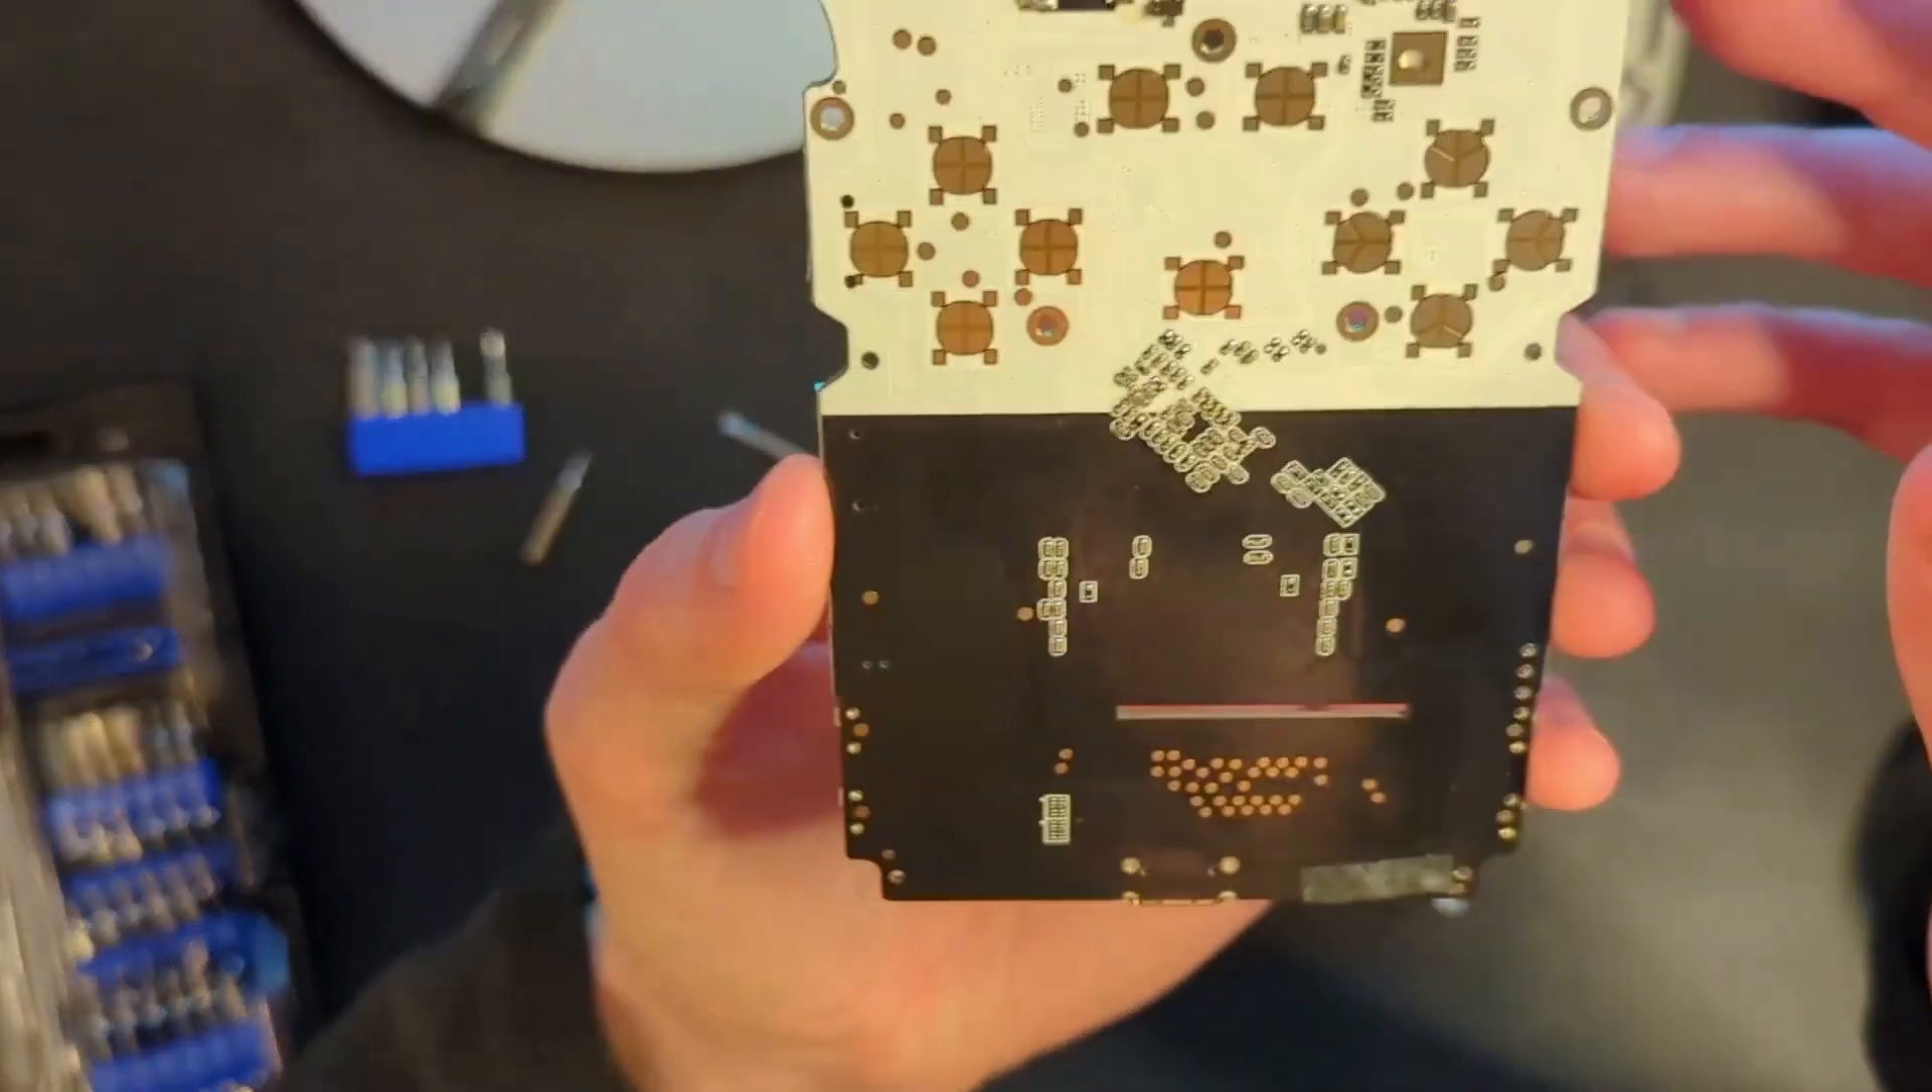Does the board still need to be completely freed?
No.